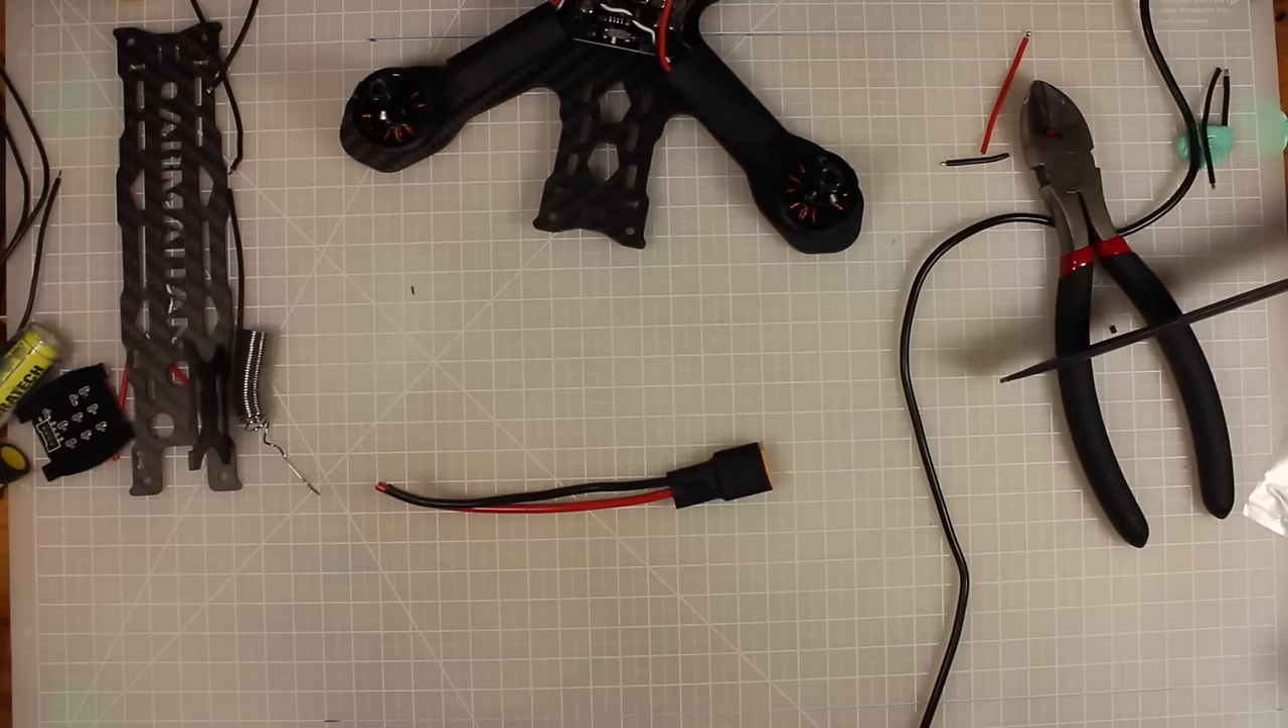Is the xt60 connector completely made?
Yes.